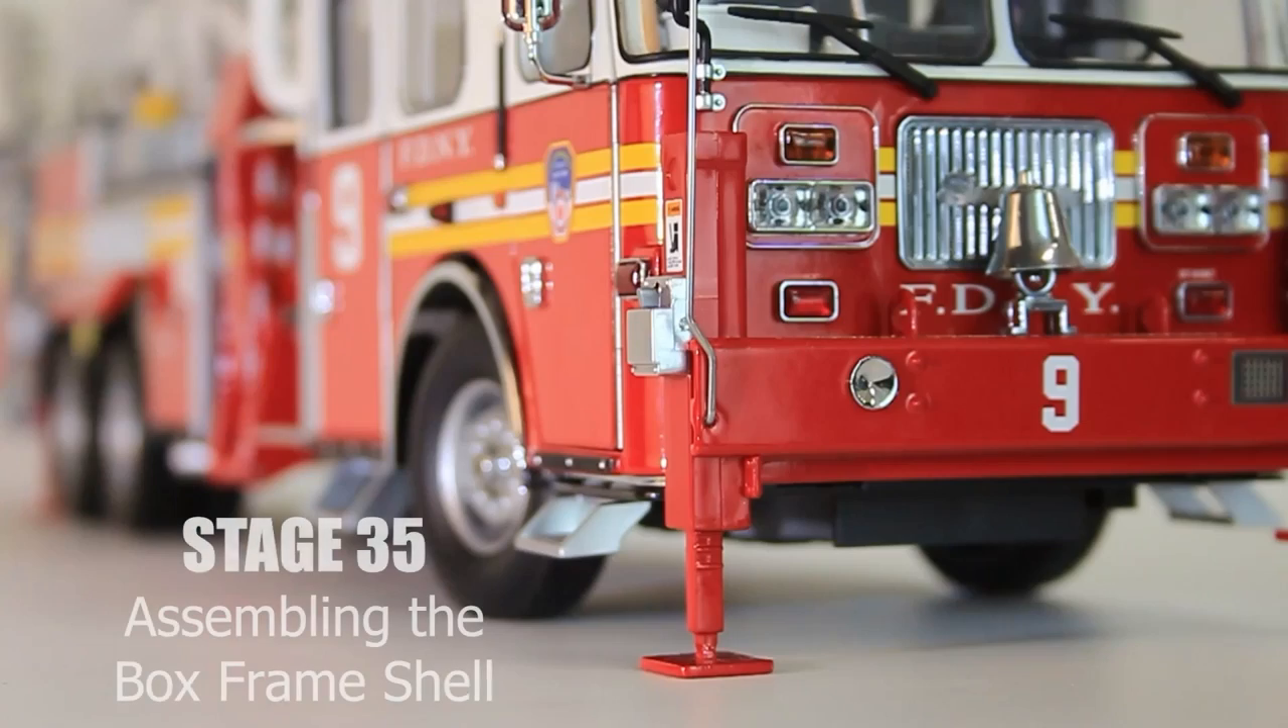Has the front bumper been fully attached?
Yes.